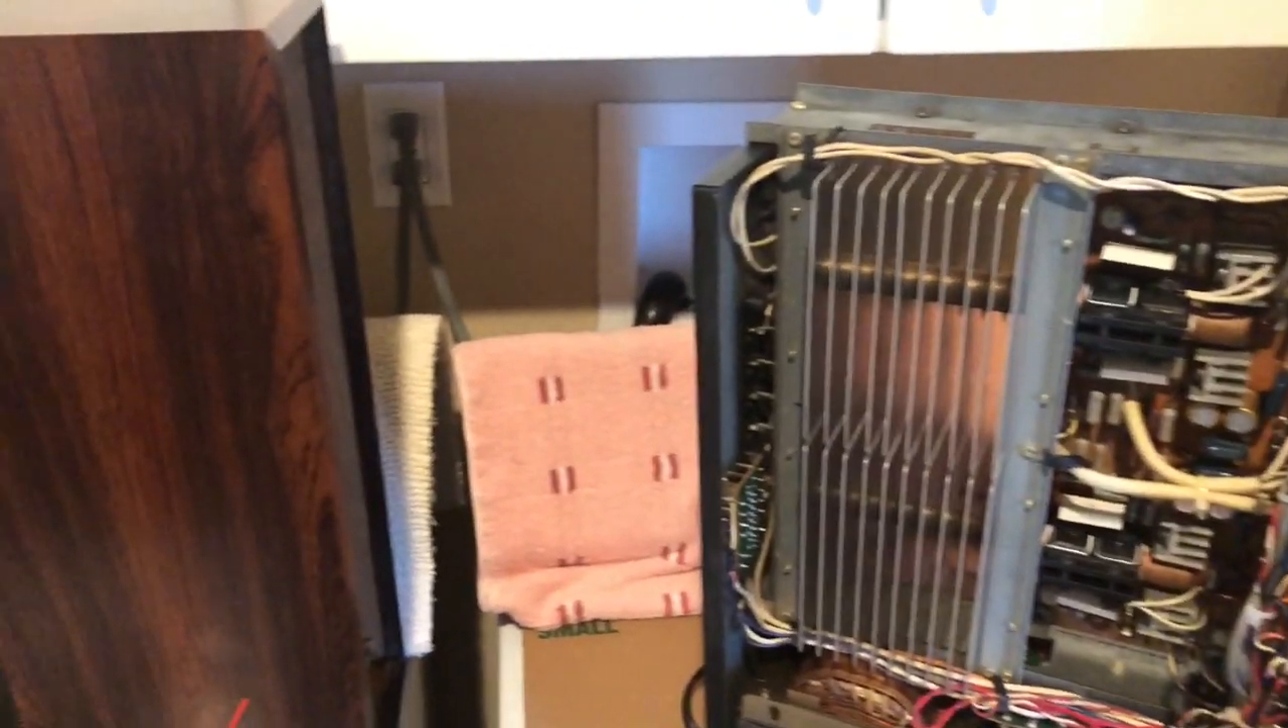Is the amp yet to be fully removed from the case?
No.